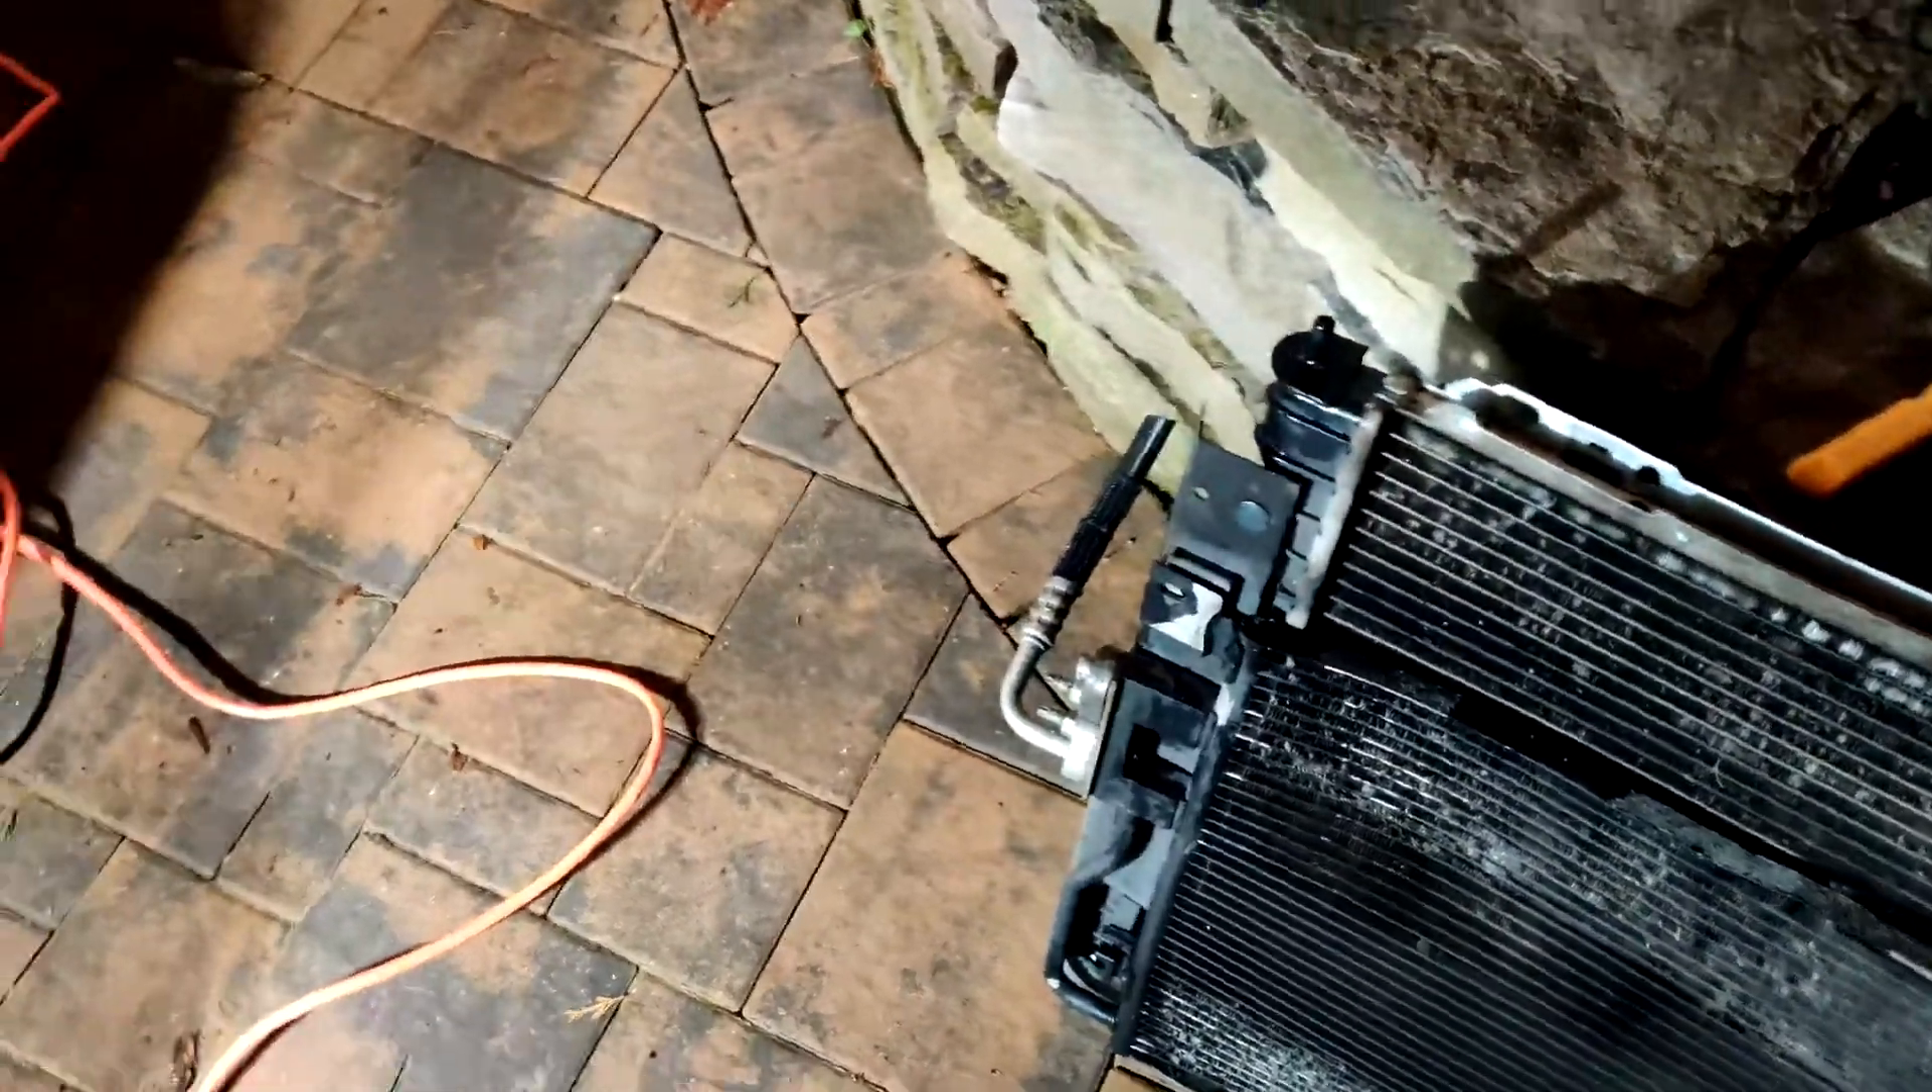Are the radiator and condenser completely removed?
Yes.